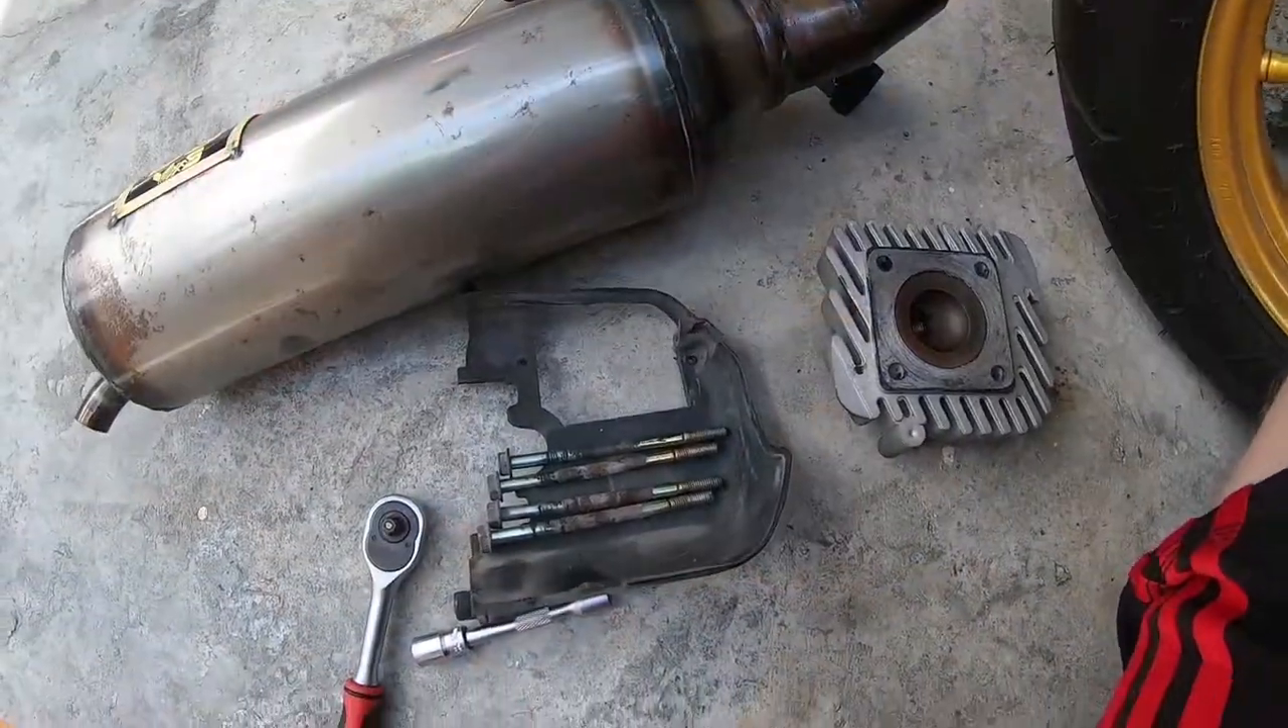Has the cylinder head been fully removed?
Yes.